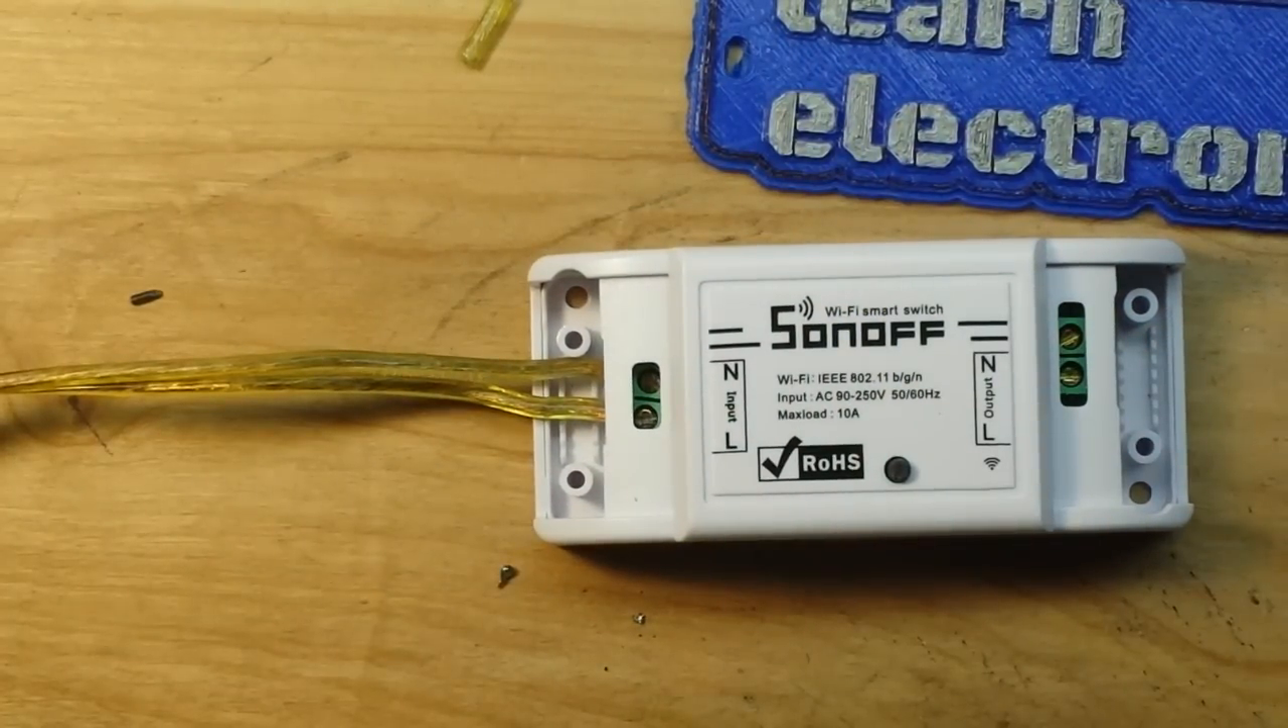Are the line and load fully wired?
No.